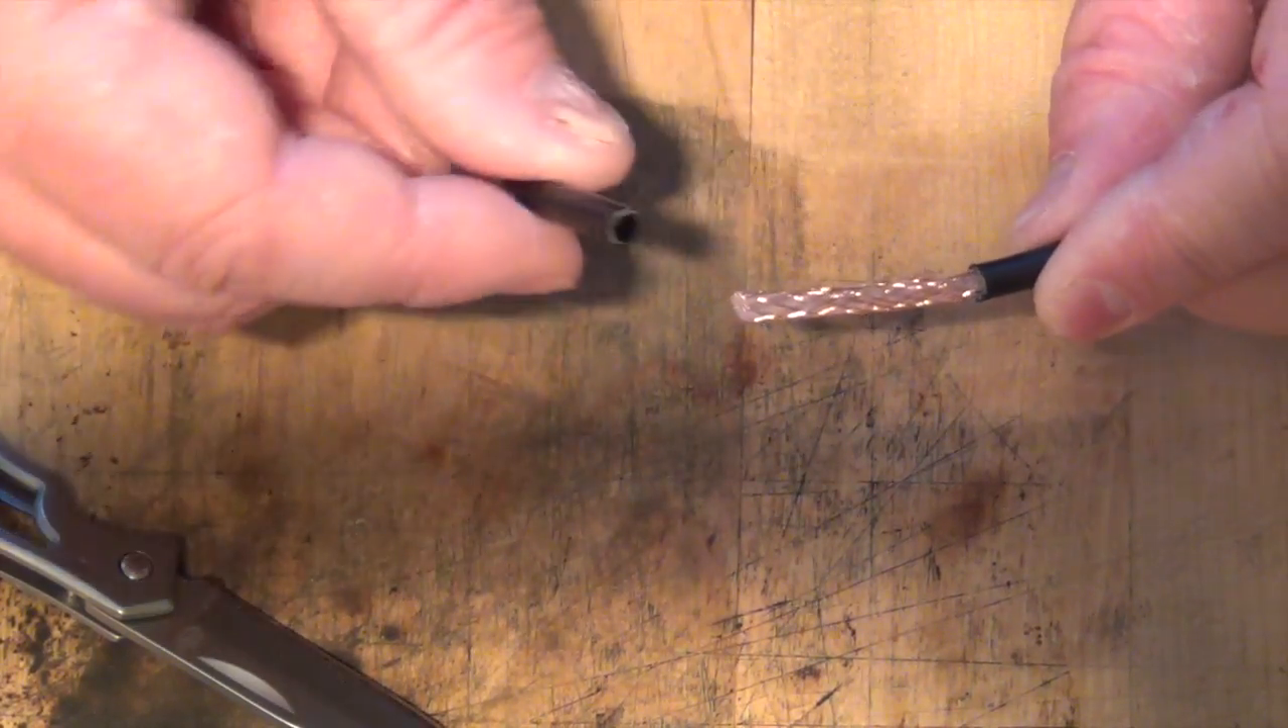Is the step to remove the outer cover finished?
Yes.